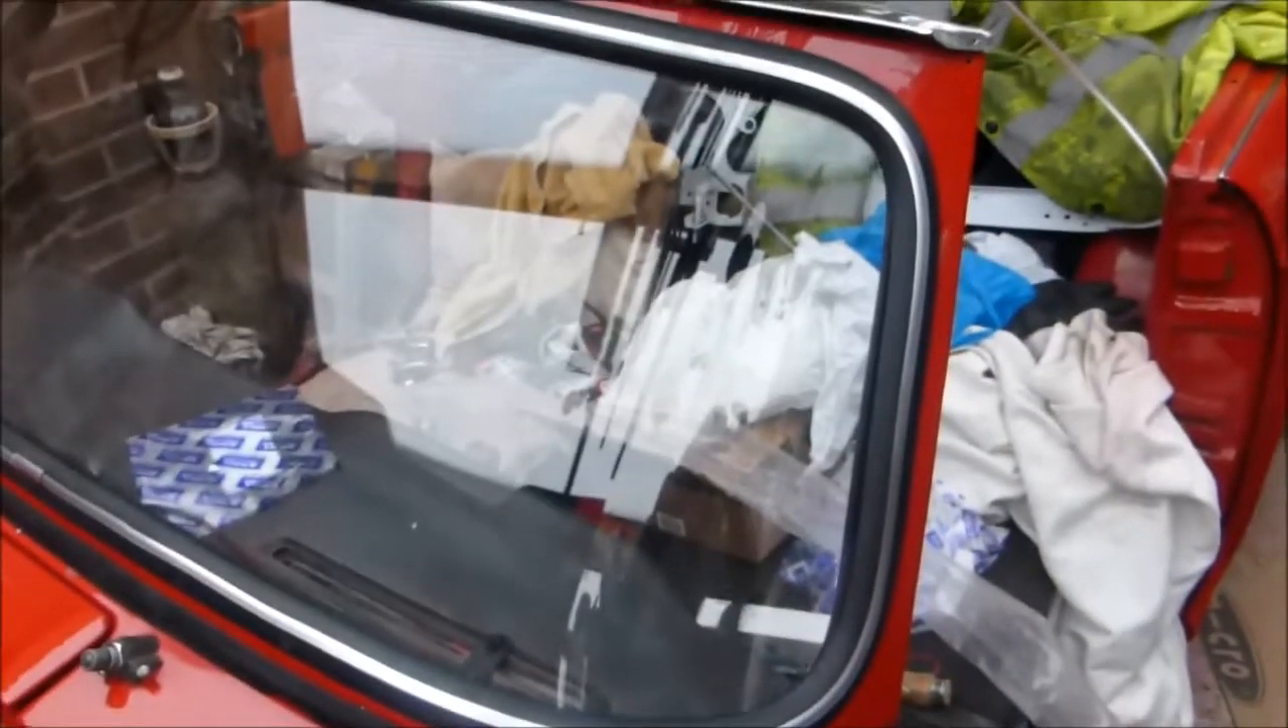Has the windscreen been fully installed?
Yes.